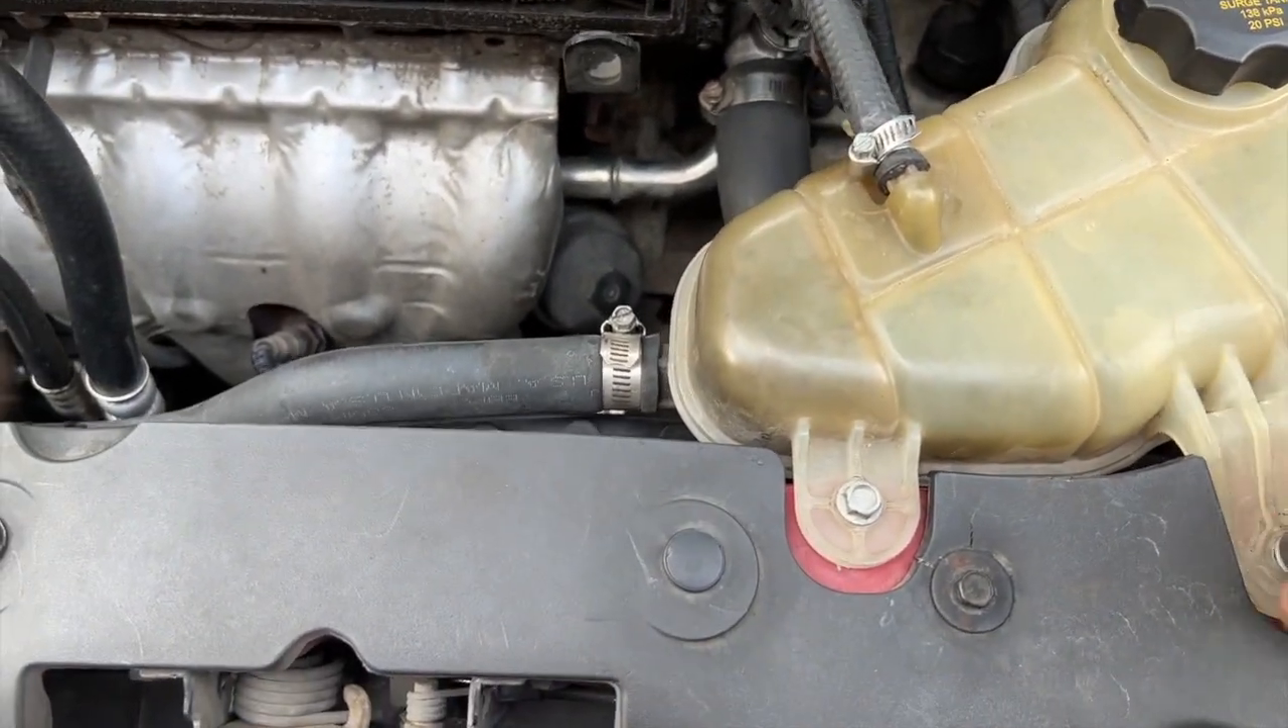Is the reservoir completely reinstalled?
Yes.